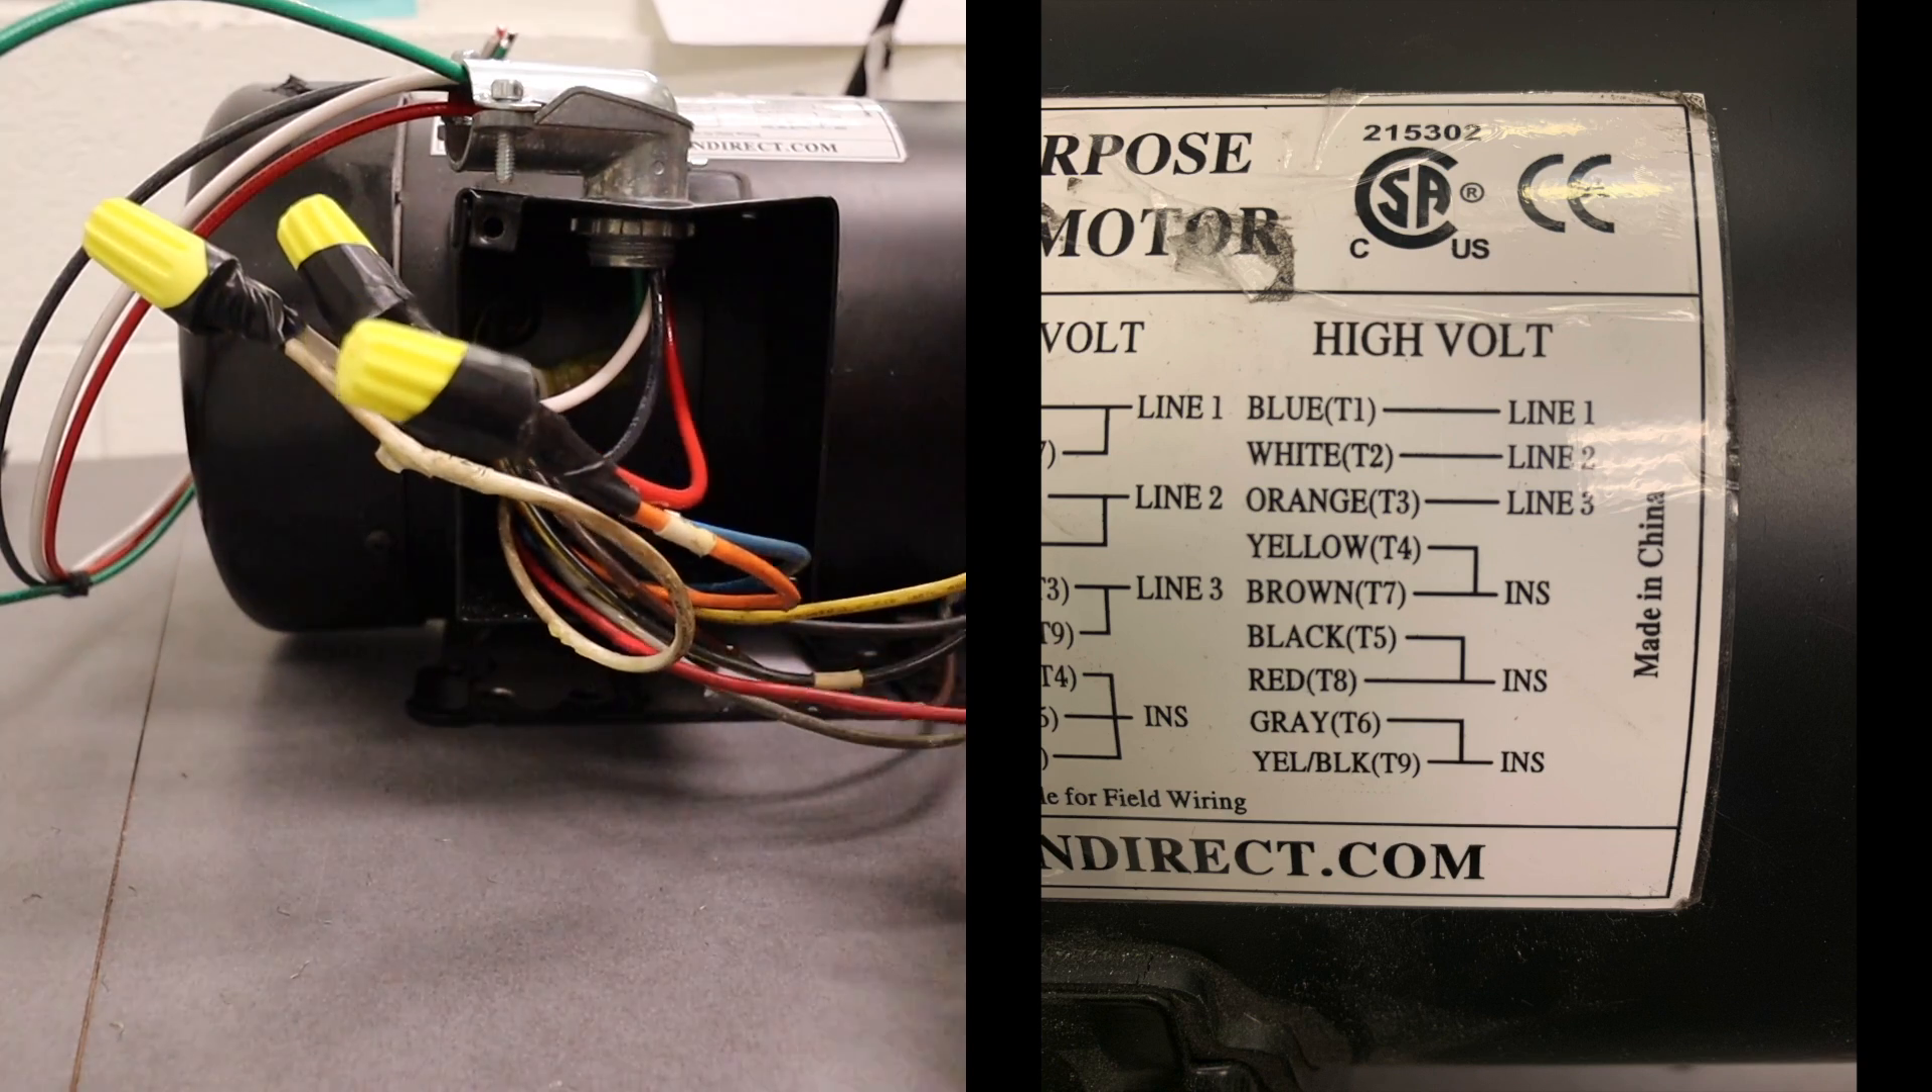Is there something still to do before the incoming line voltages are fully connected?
No.